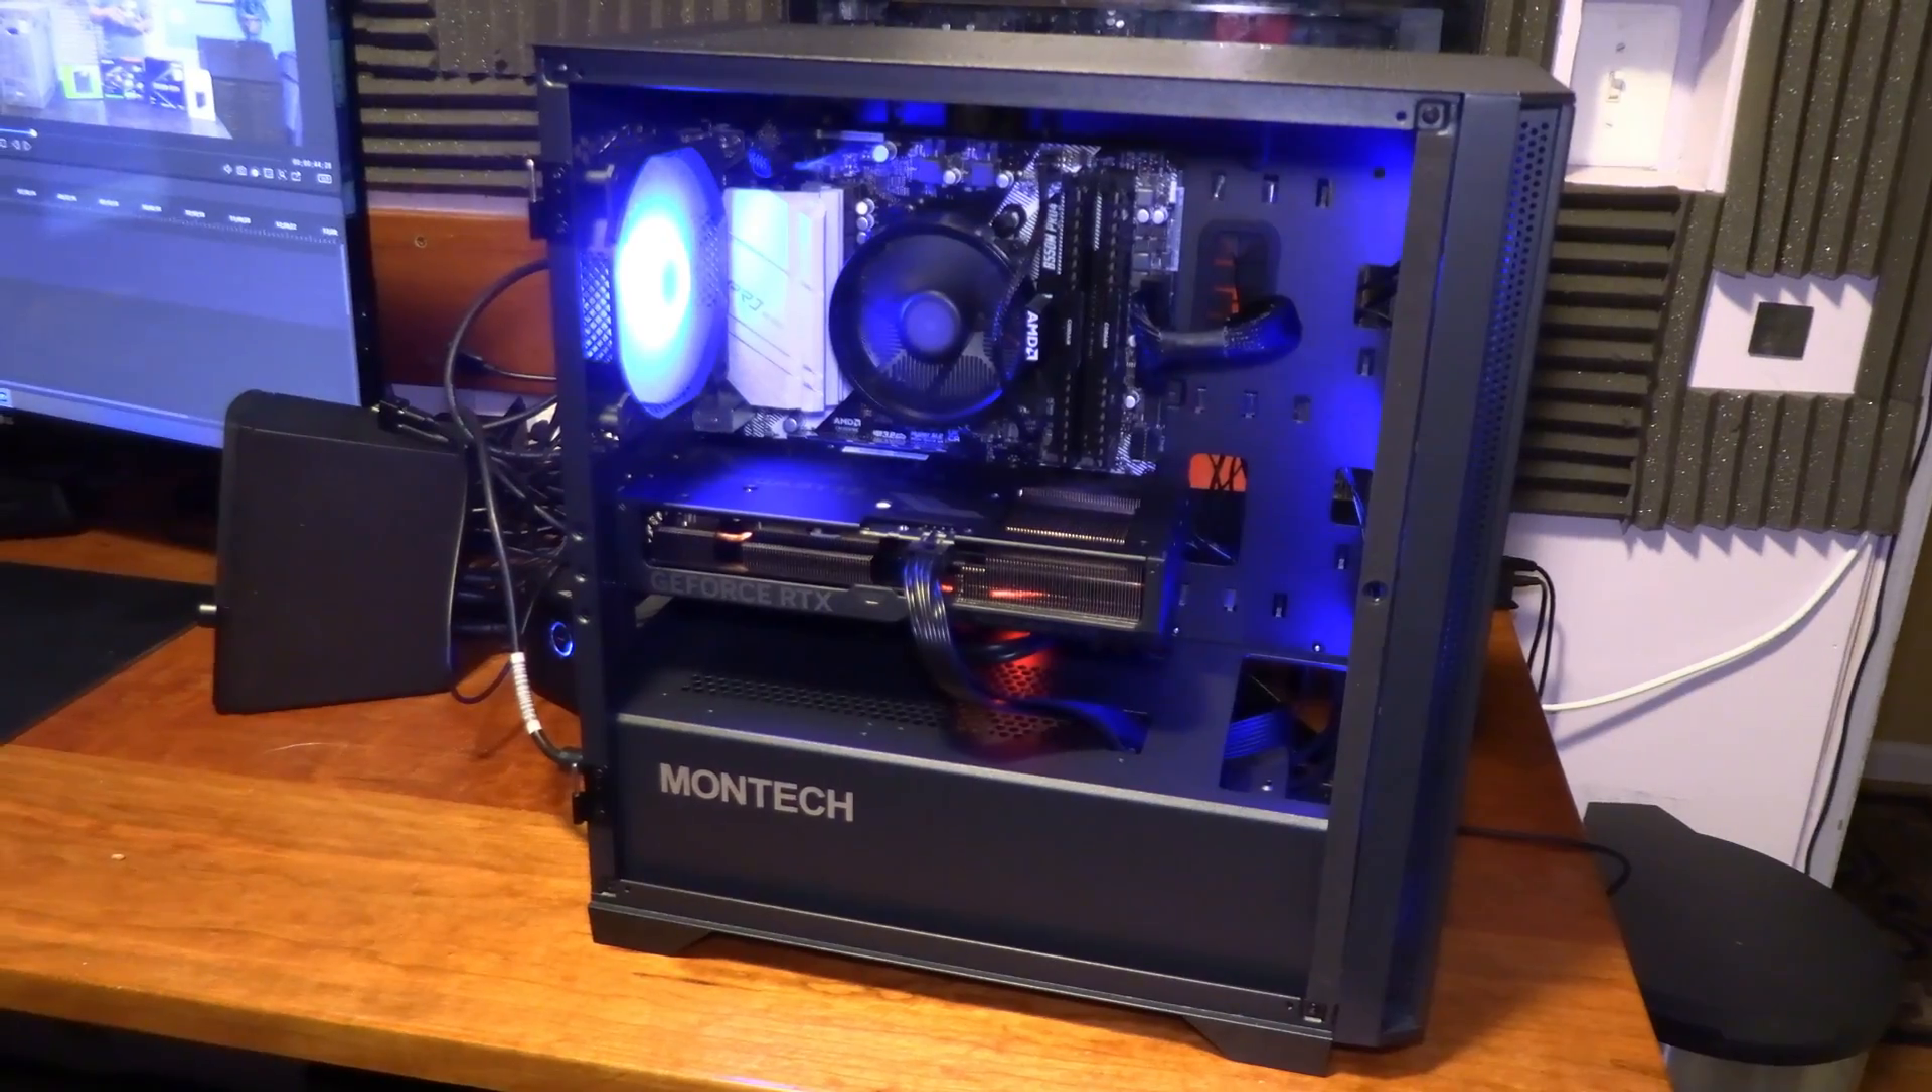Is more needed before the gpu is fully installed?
No.